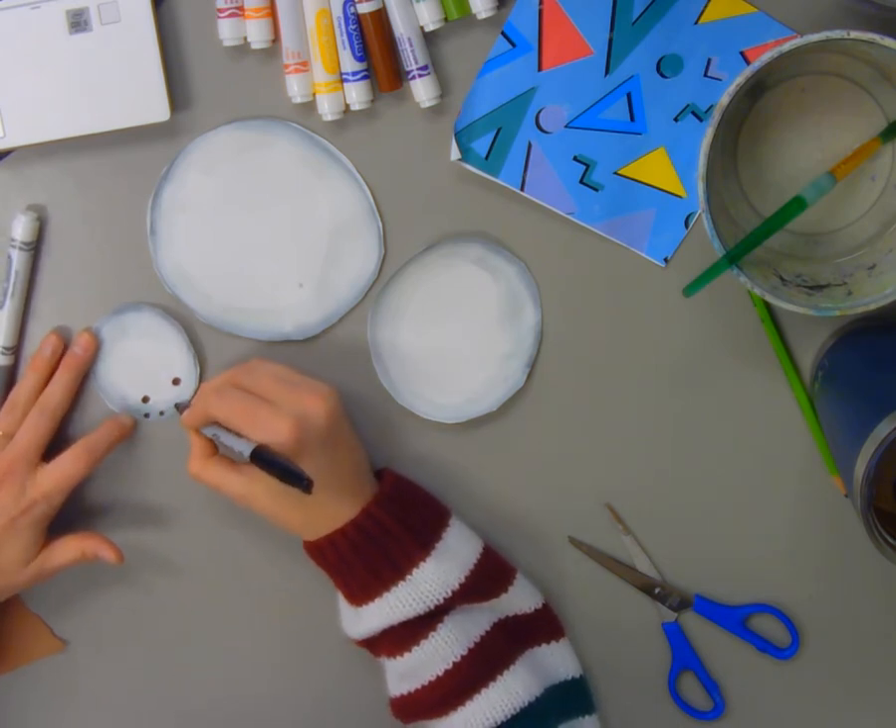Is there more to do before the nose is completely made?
Yes.